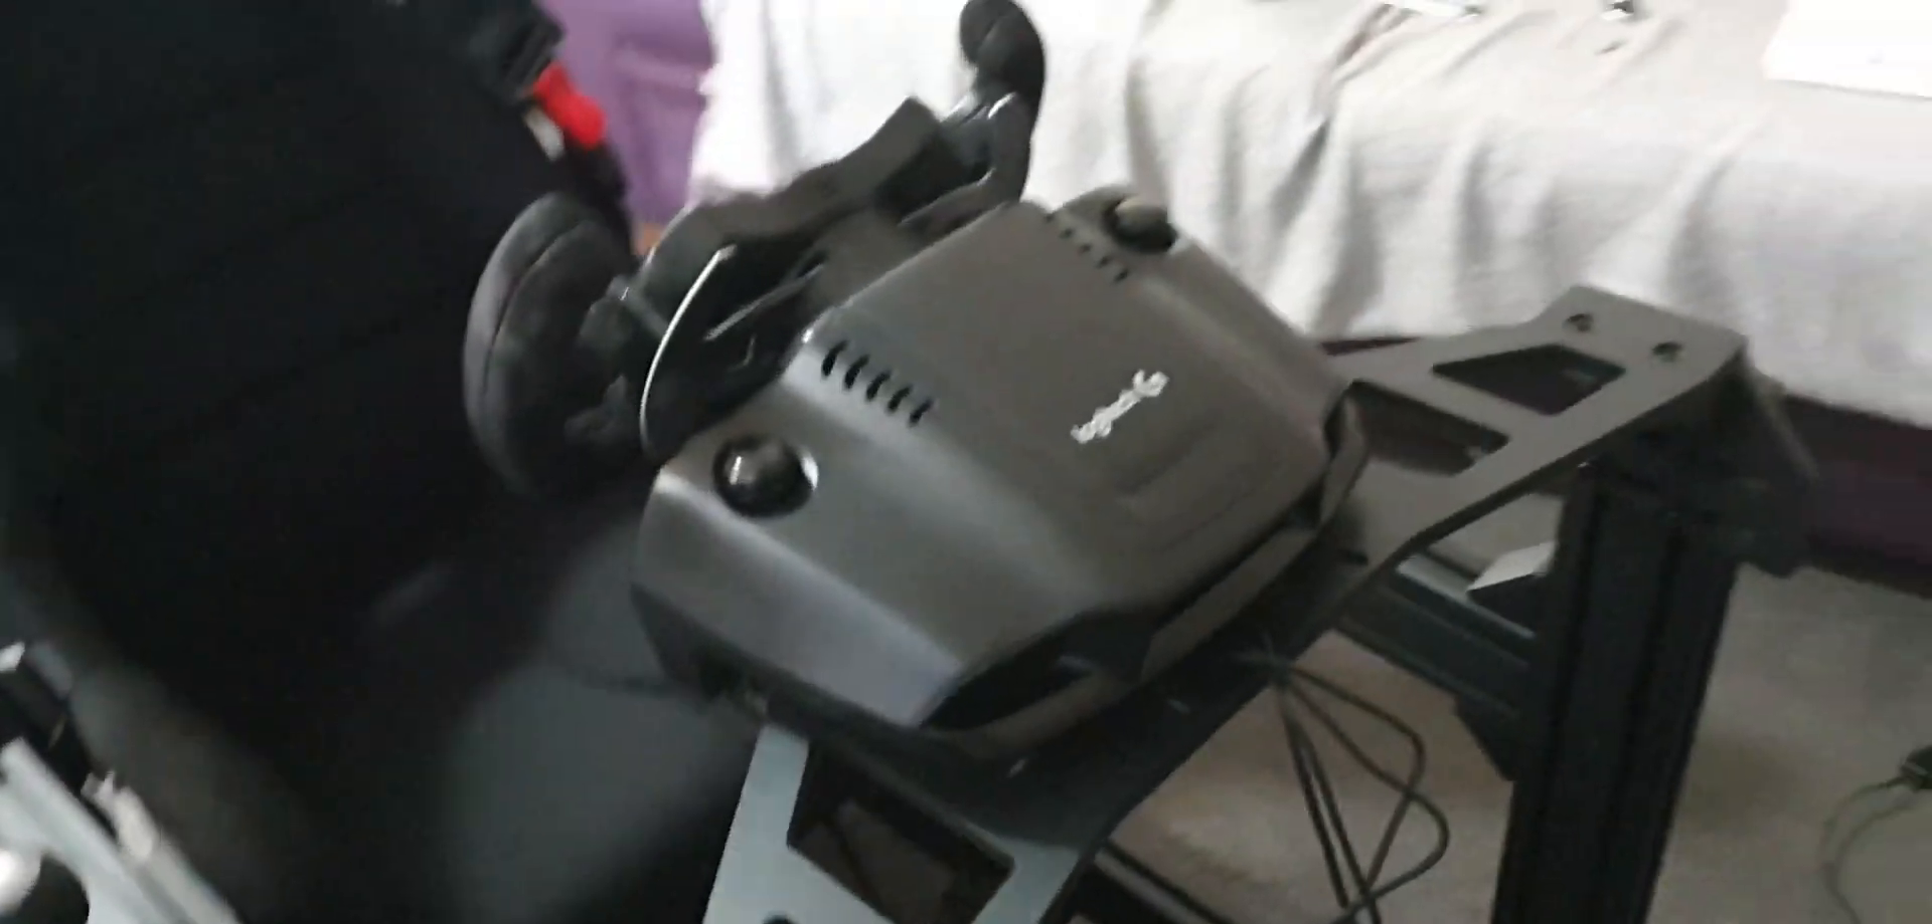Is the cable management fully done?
No.